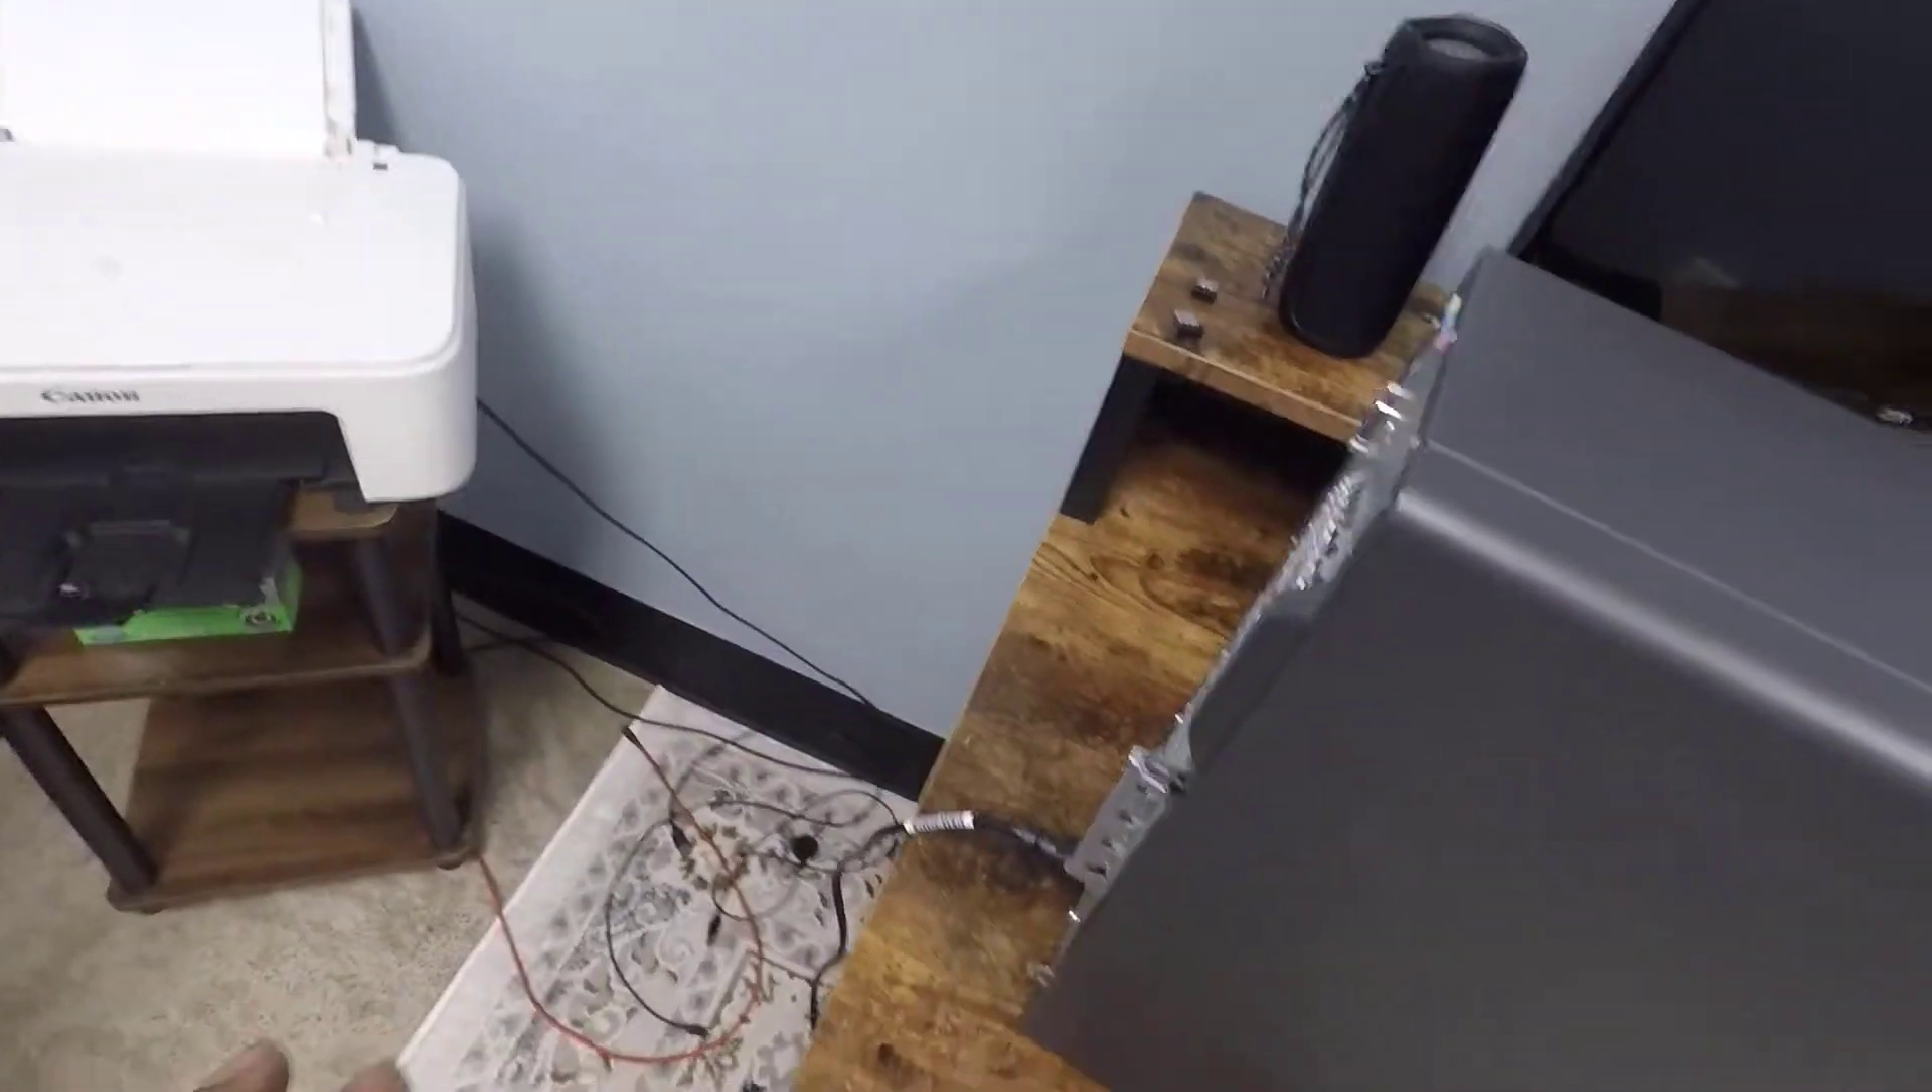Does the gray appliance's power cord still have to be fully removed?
Yes.